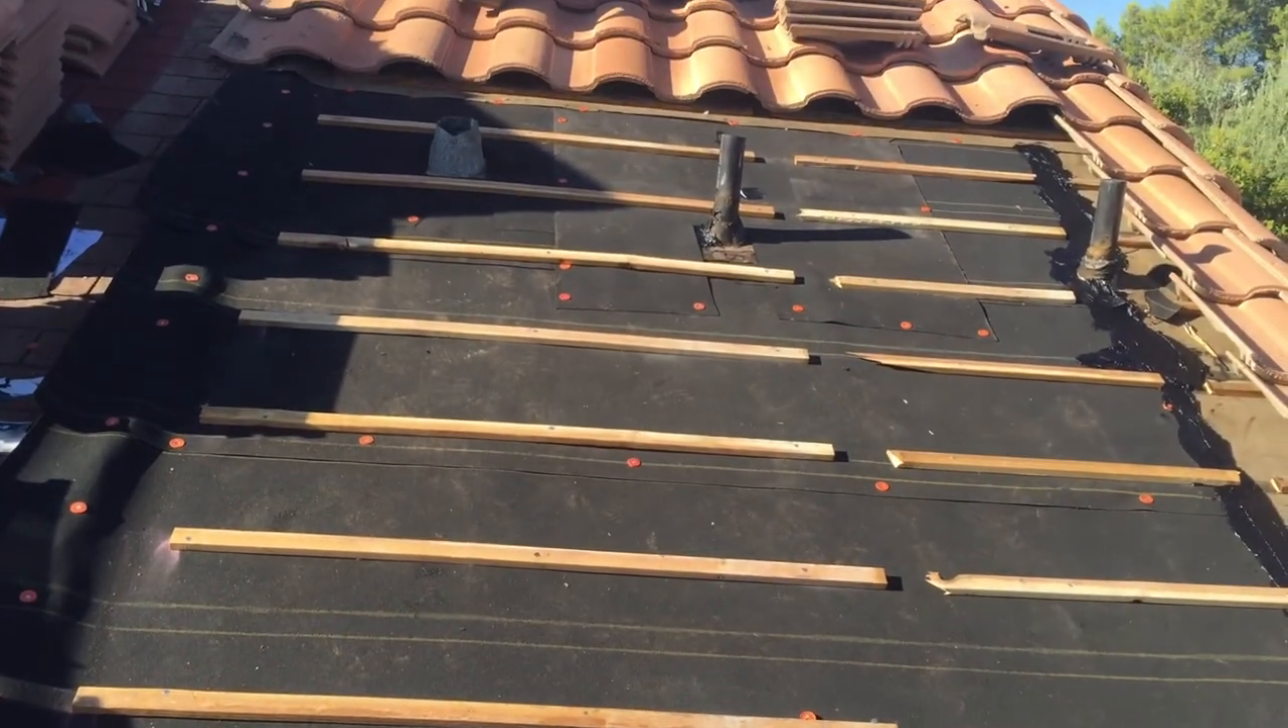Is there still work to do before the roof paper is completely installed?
No.